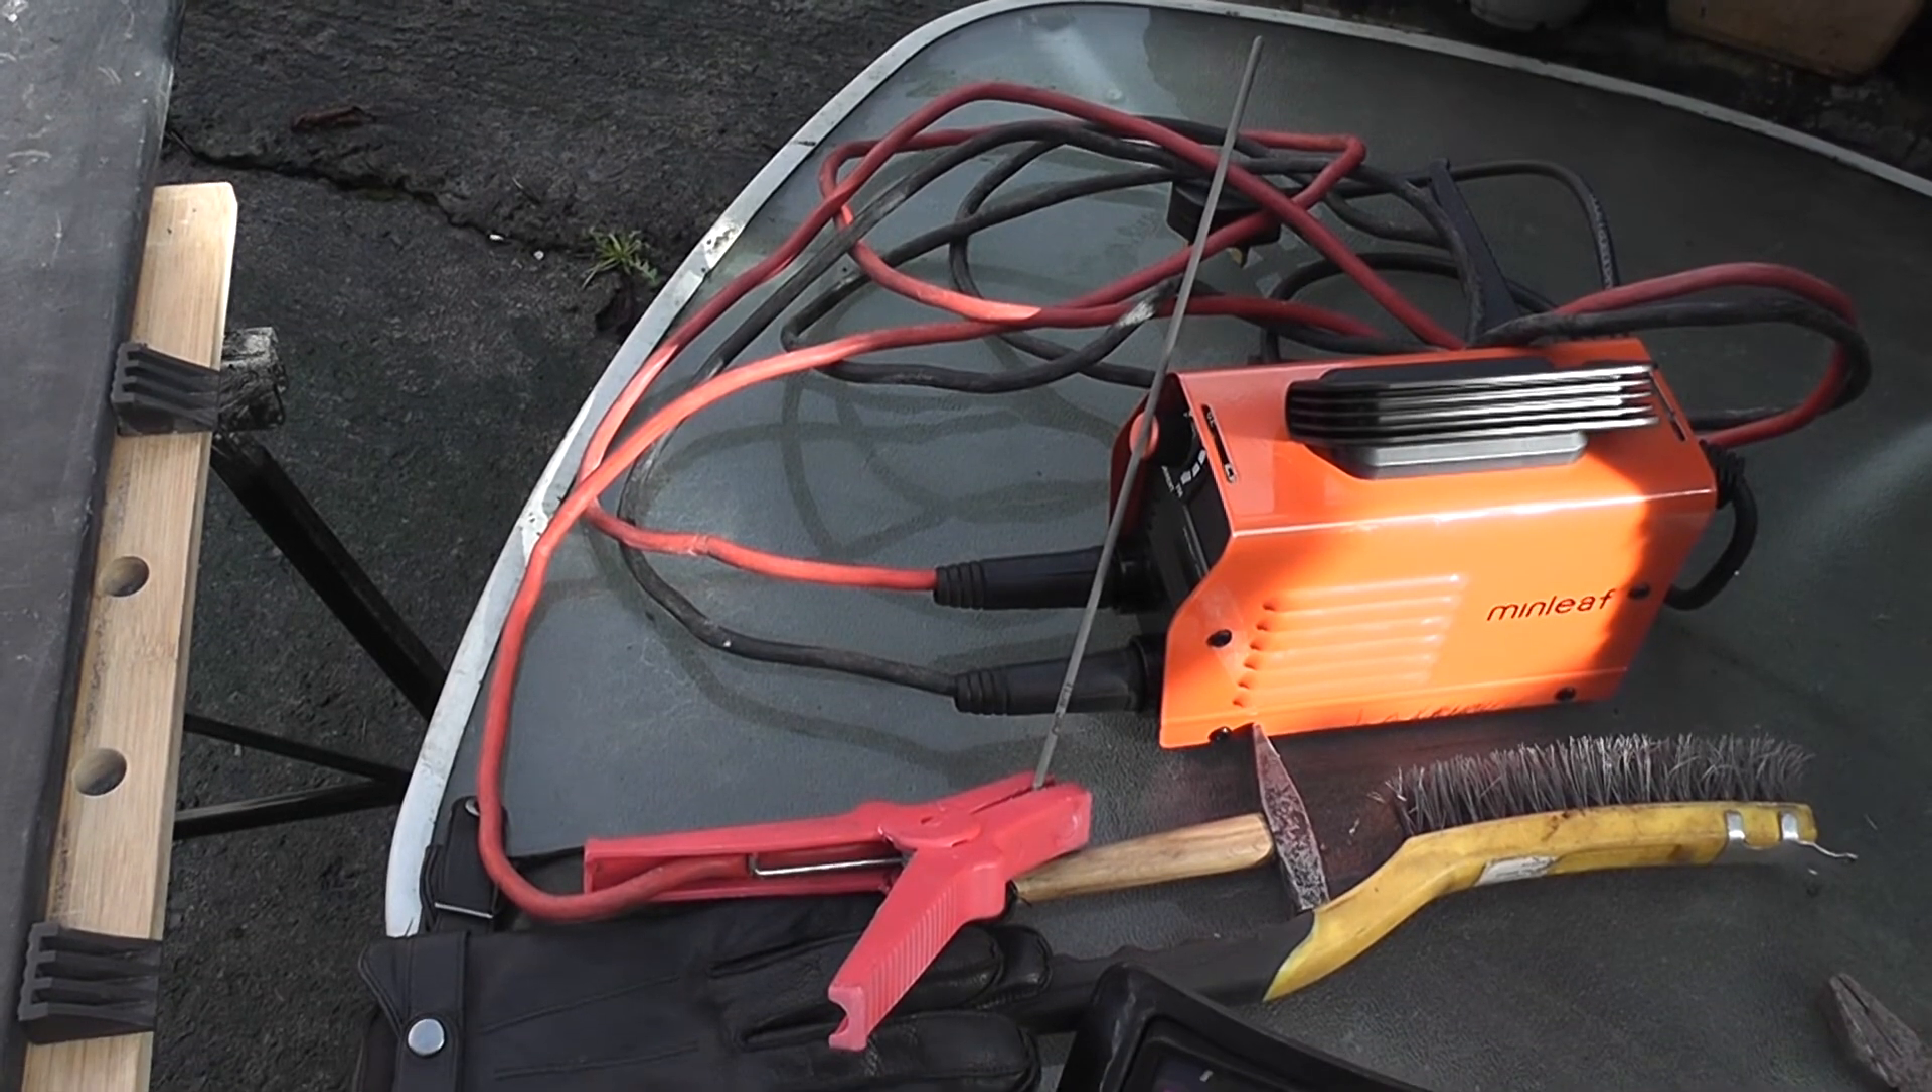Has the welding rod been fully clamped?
Yes.